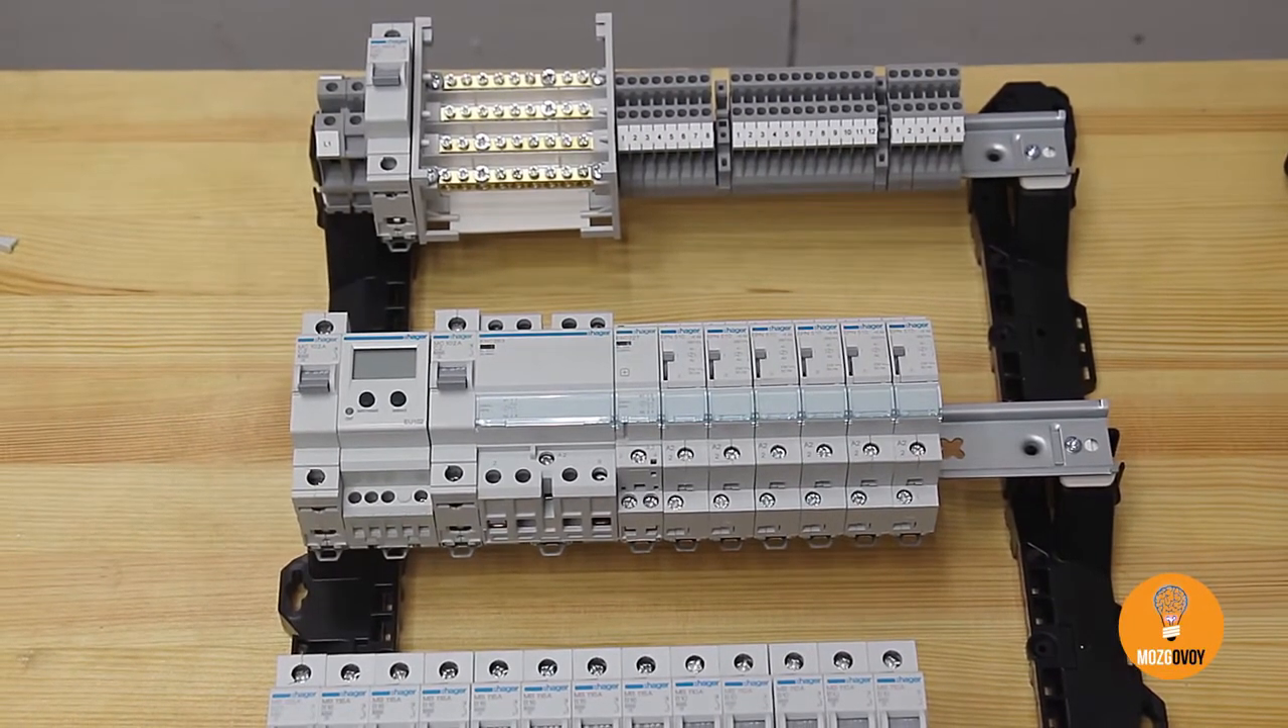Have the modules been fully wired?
No.